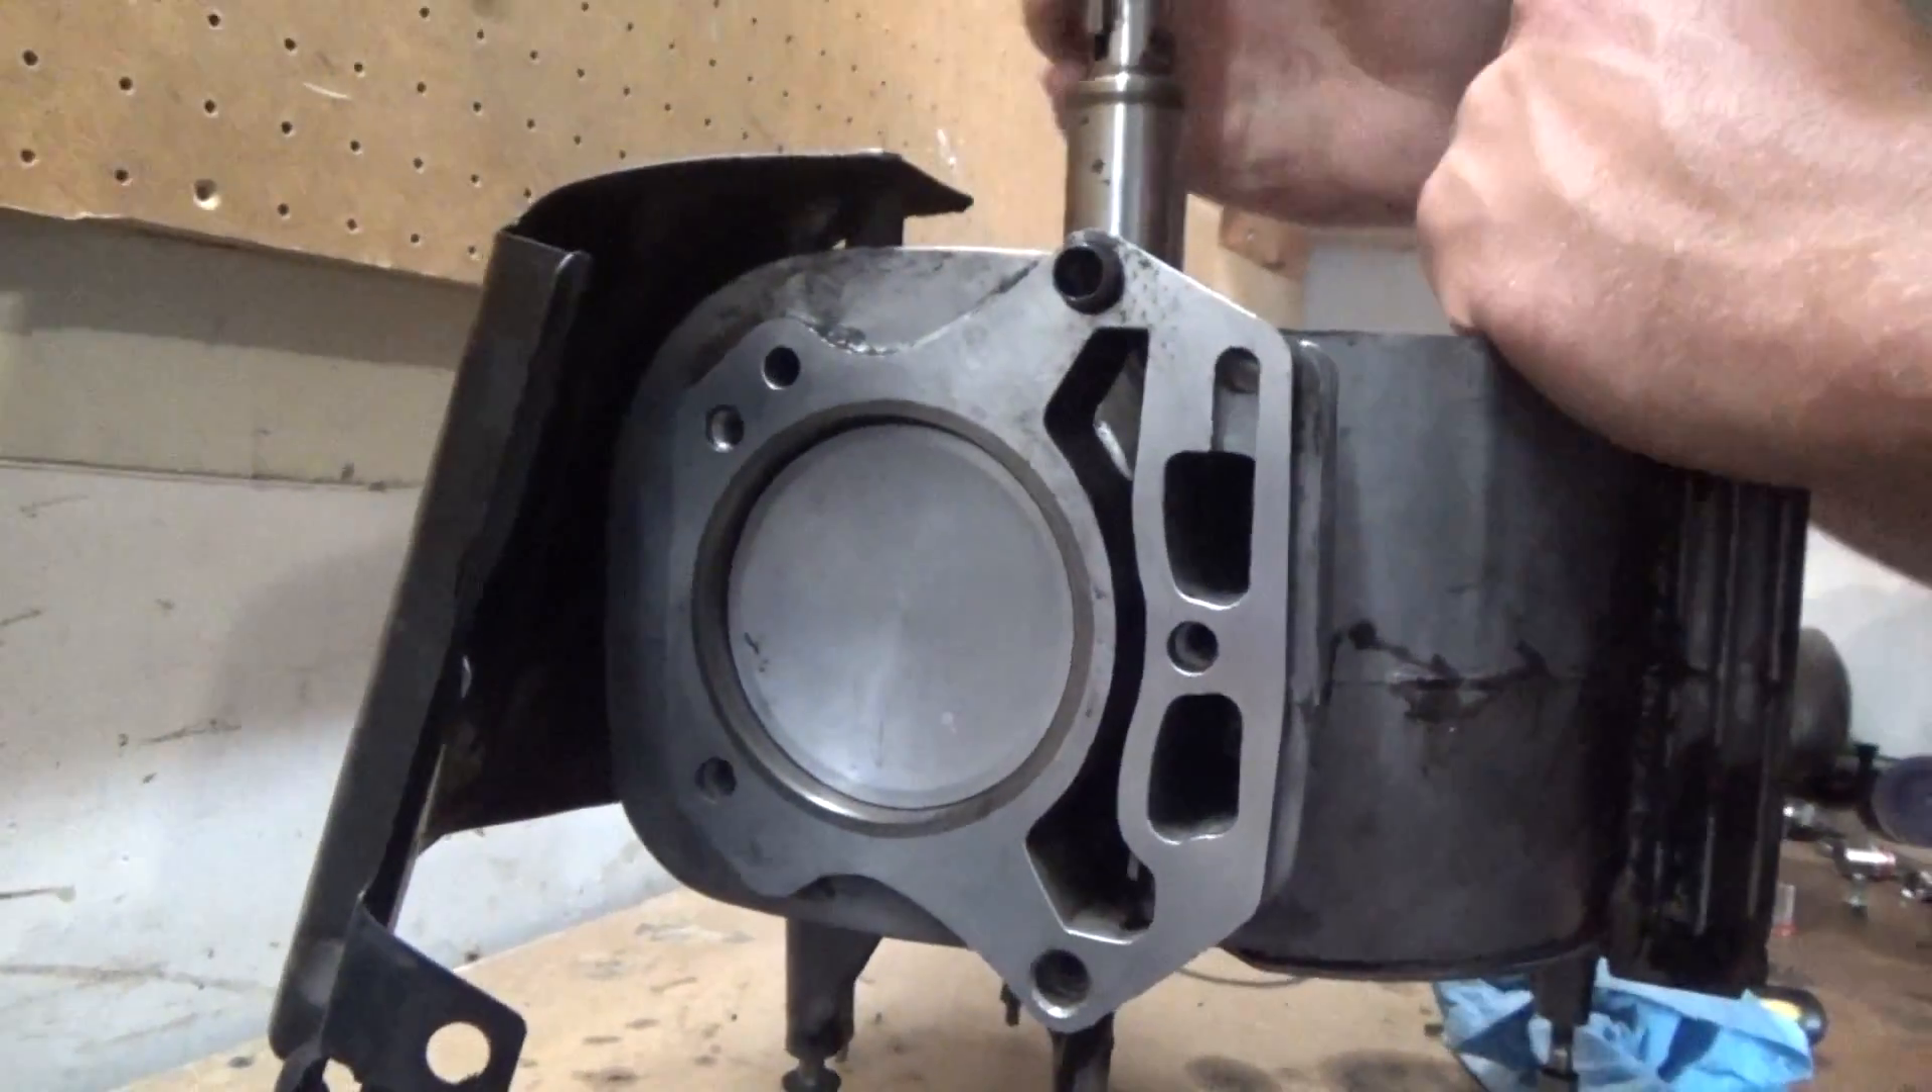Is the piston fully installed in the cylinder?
Yes.